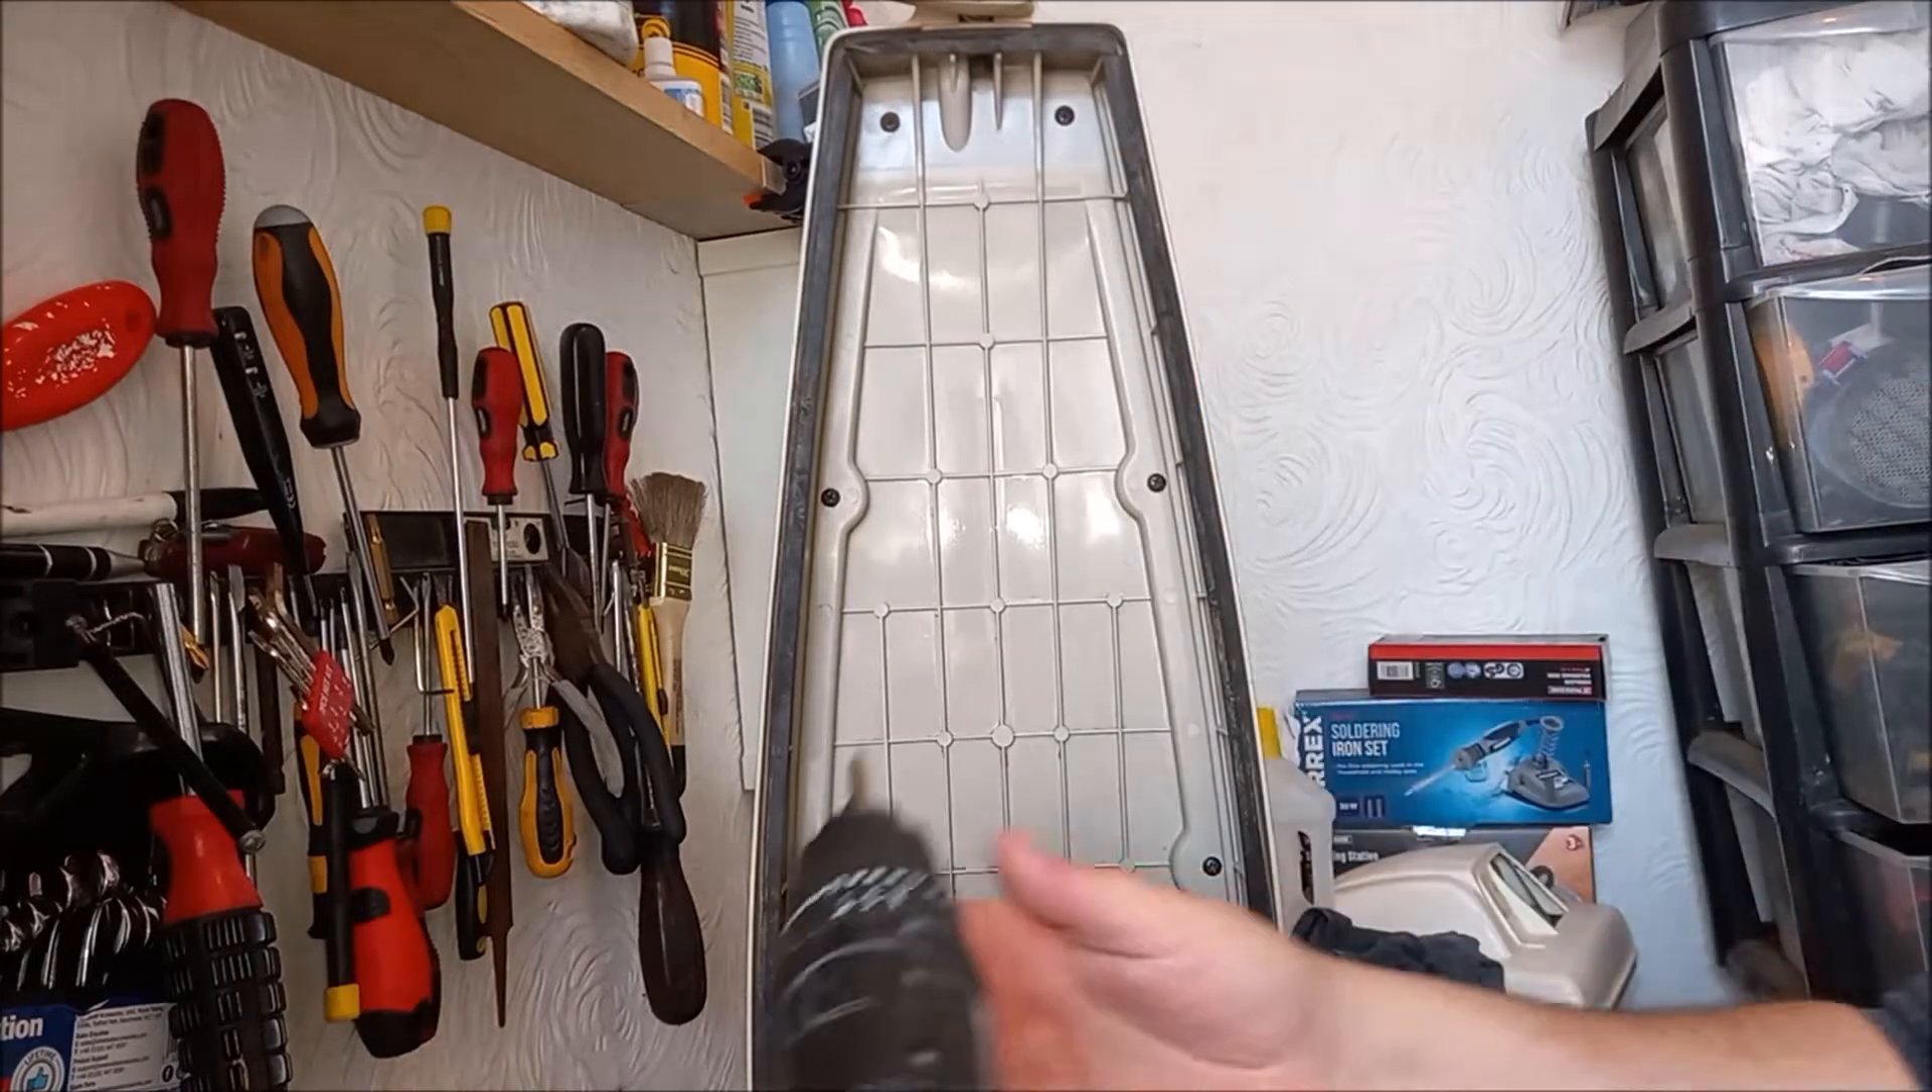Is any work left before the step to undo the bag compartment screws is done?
Yes.